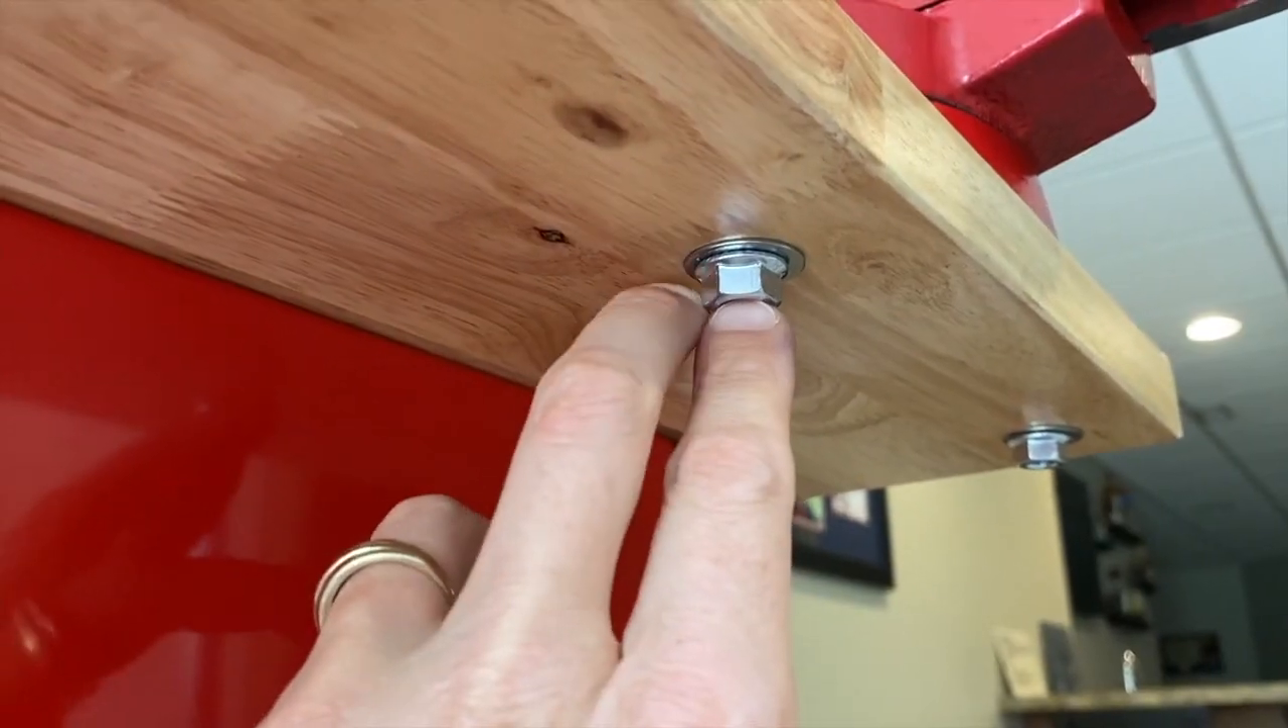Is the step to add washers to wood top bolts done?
Yes.